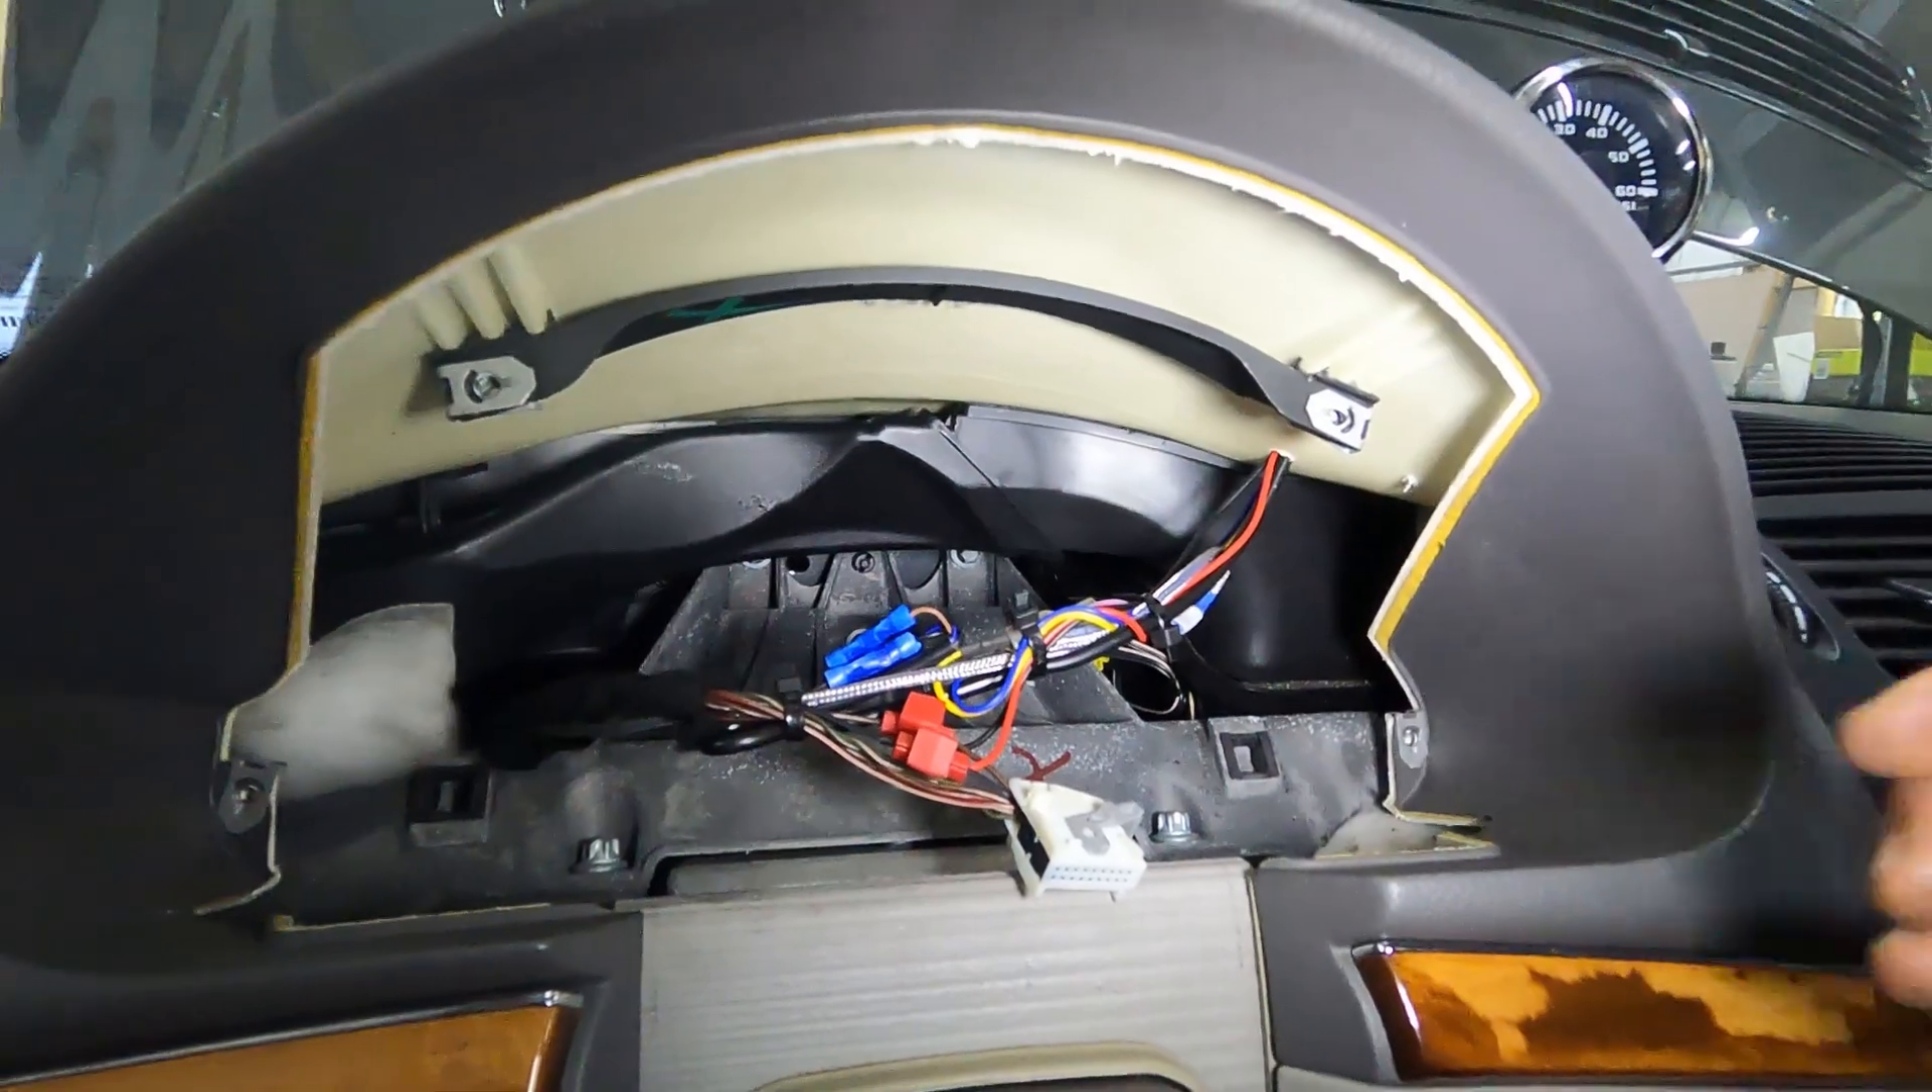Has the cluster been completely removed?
Yes.